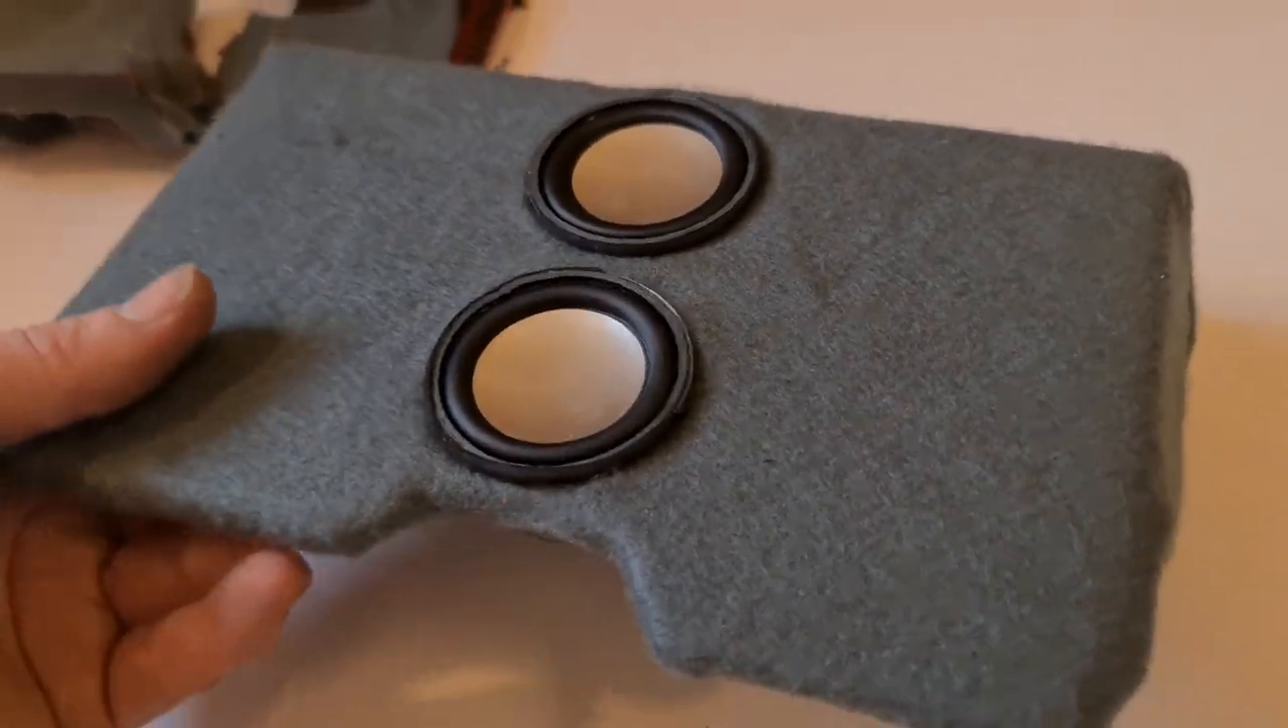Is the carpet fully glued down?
Yes.